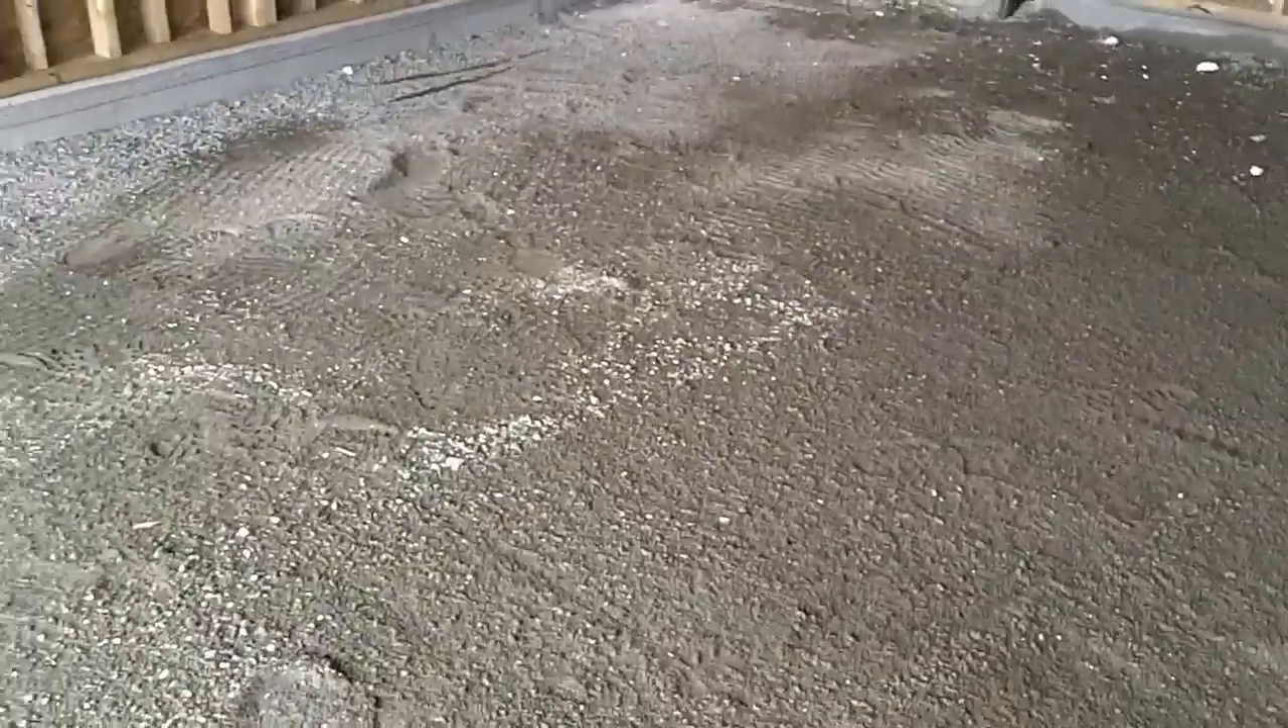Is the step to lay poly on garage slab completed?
No.